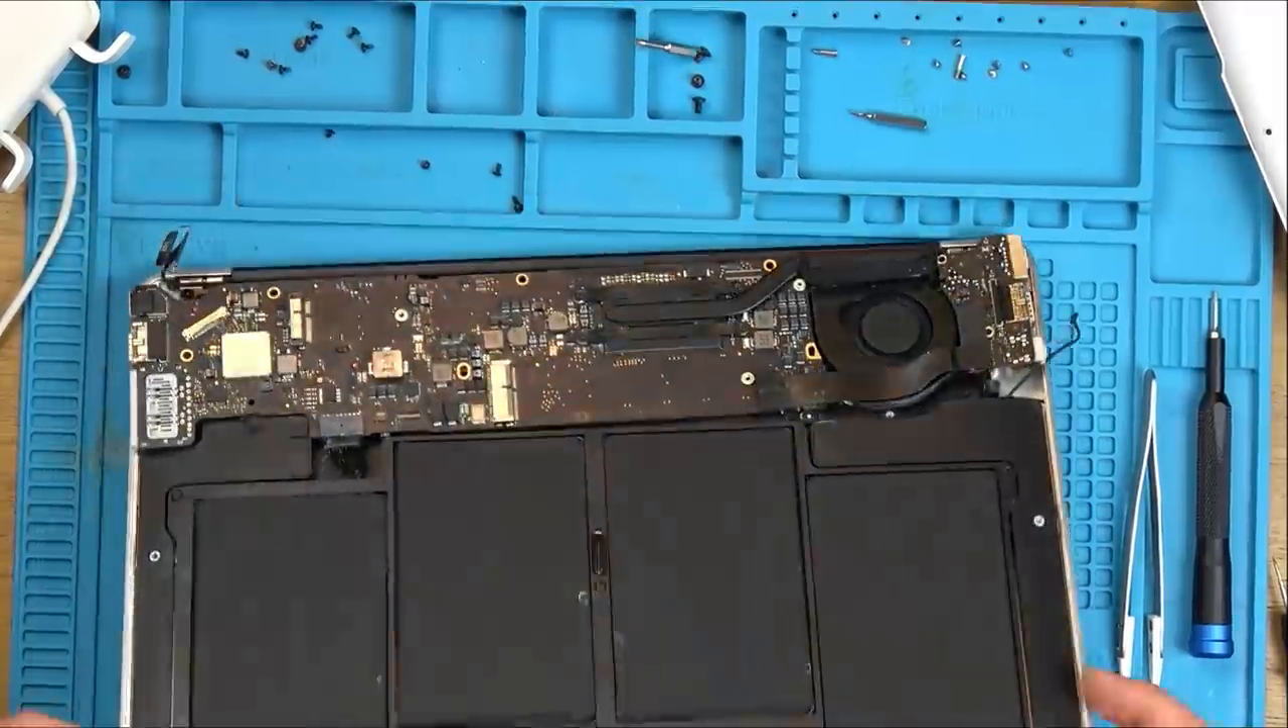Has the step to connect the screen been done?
No.